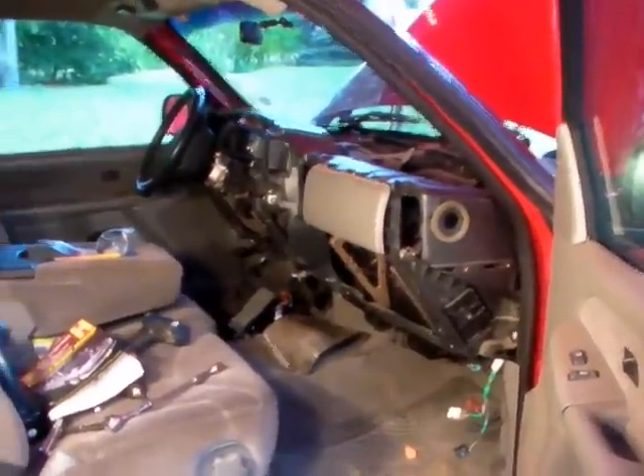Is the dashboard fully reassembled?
No.